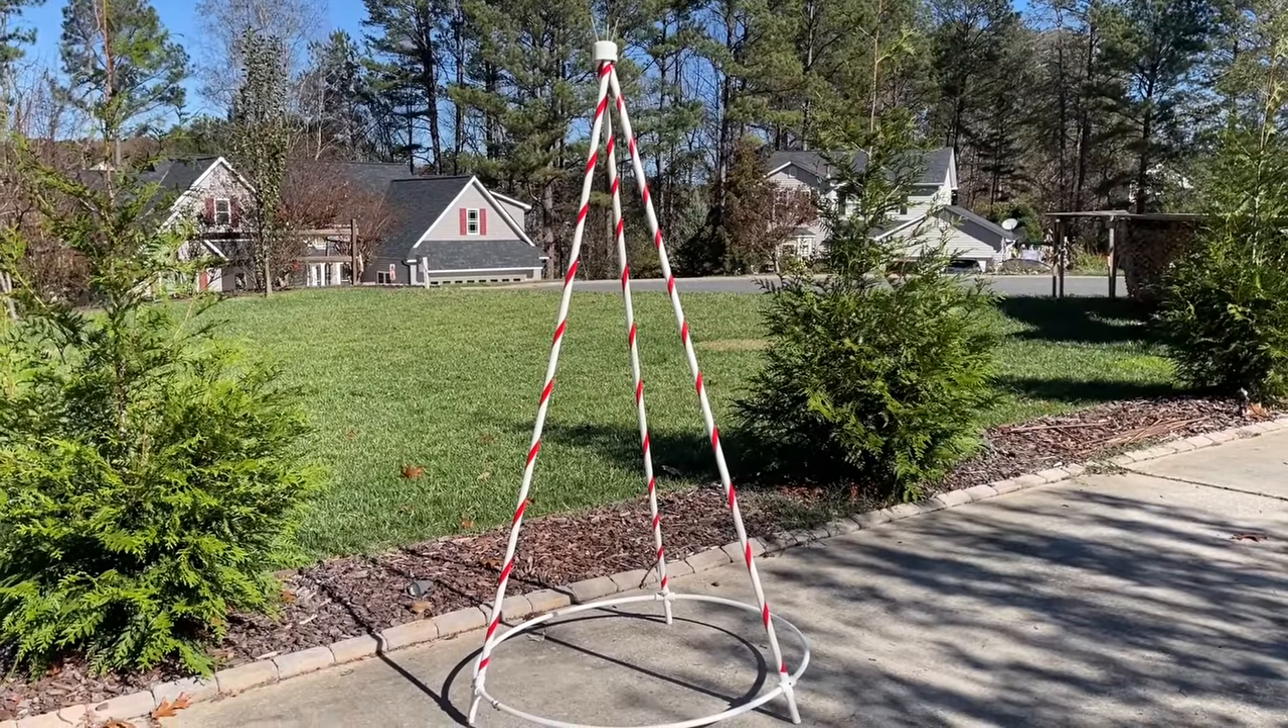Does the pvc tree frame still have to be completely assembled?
No.